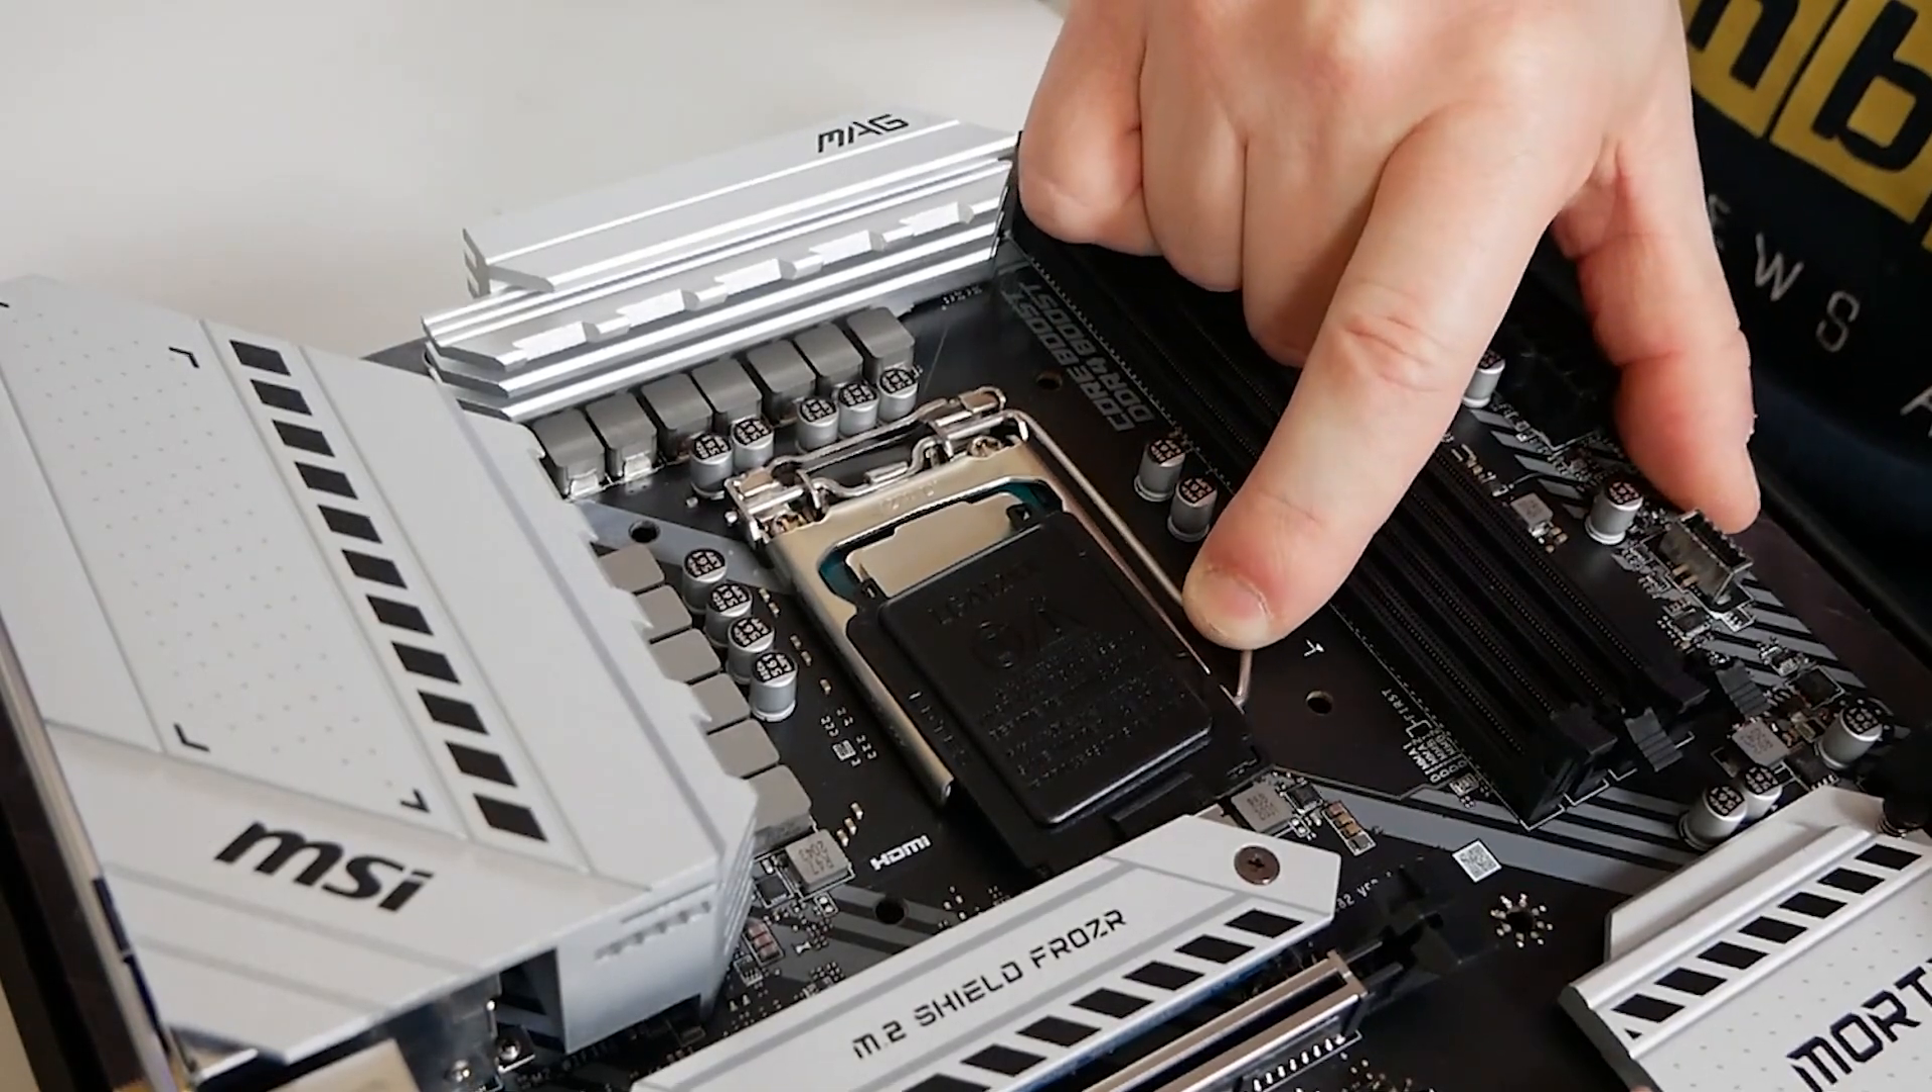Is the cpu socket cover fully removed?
No.